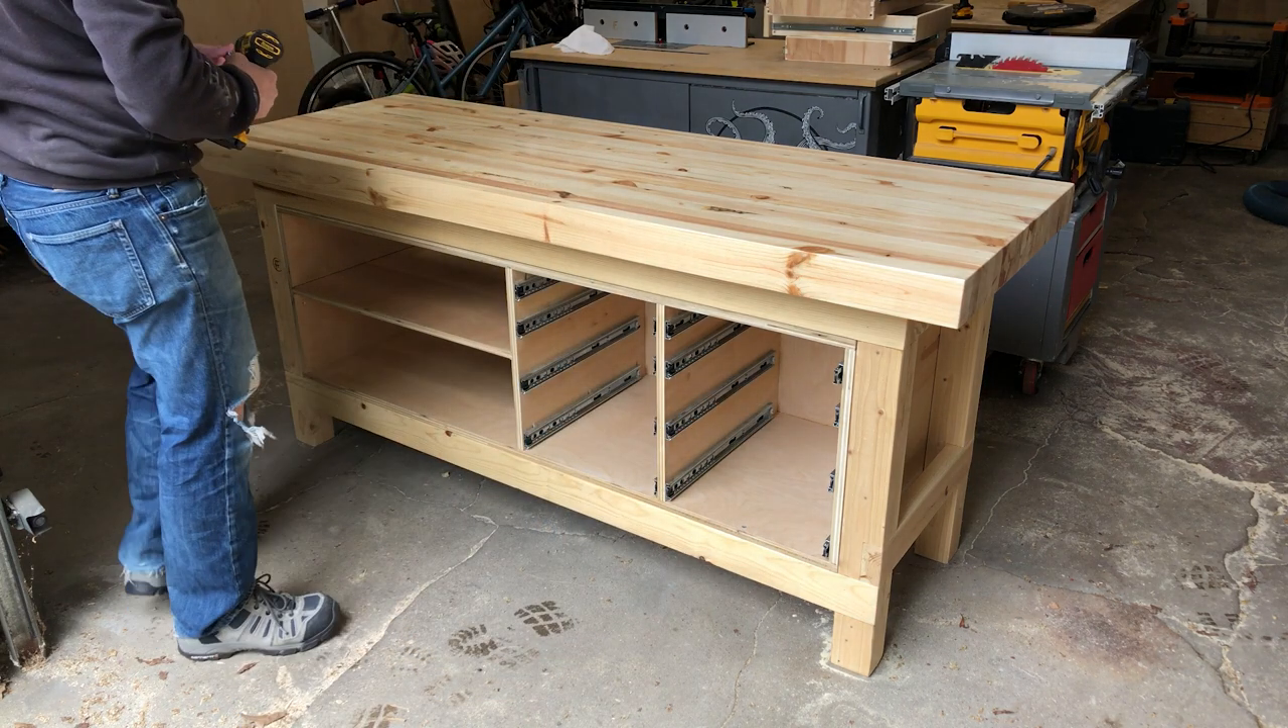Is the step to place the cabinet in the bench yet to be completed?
No.